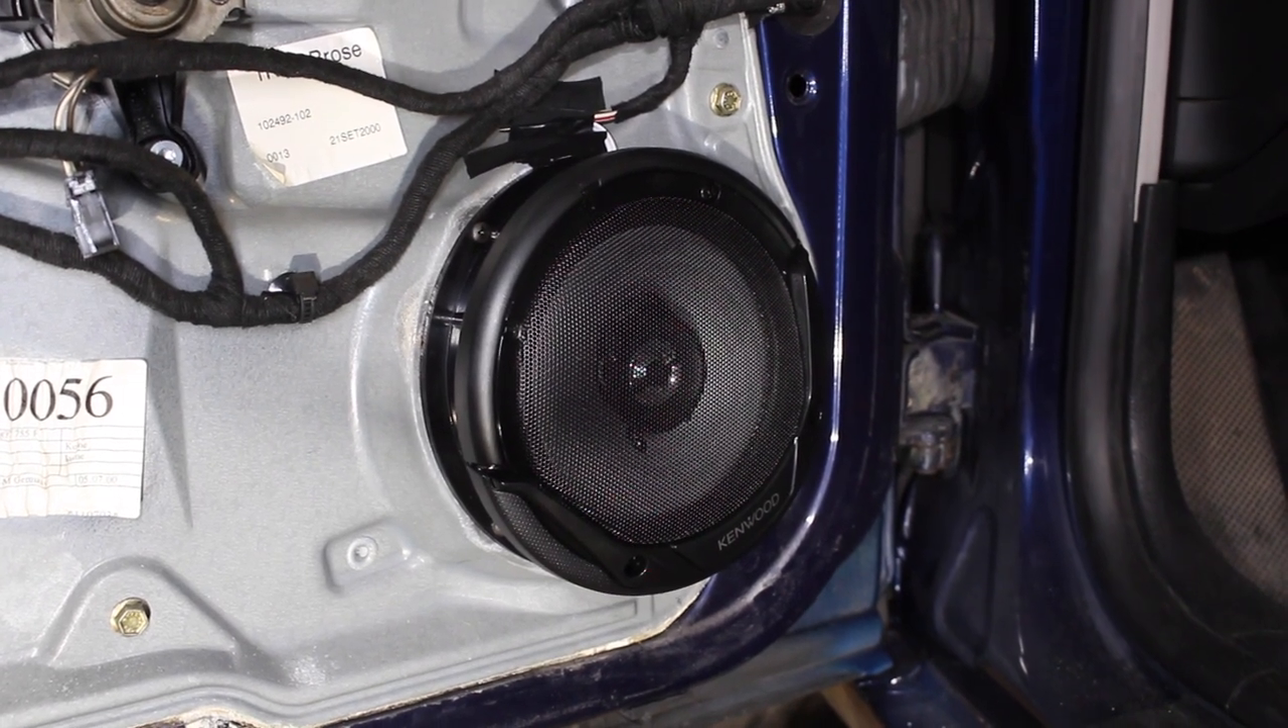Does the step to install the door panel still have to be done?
Yes.